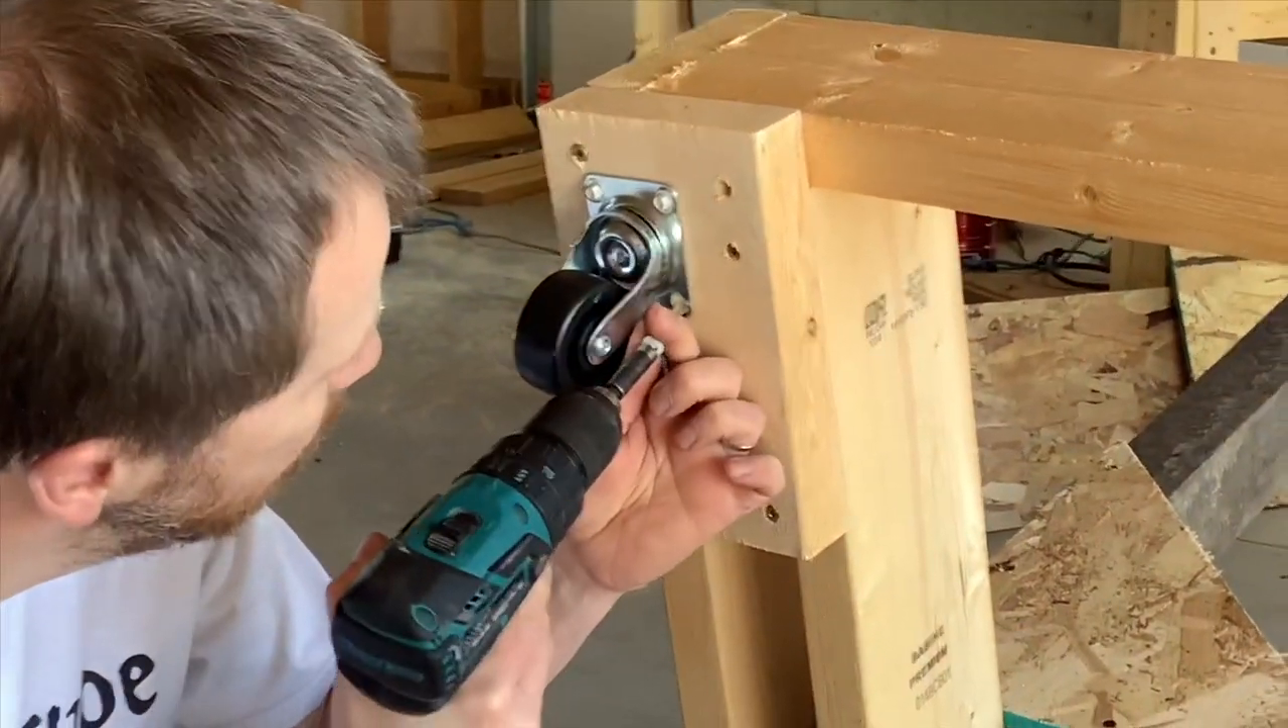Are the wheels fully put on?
No.